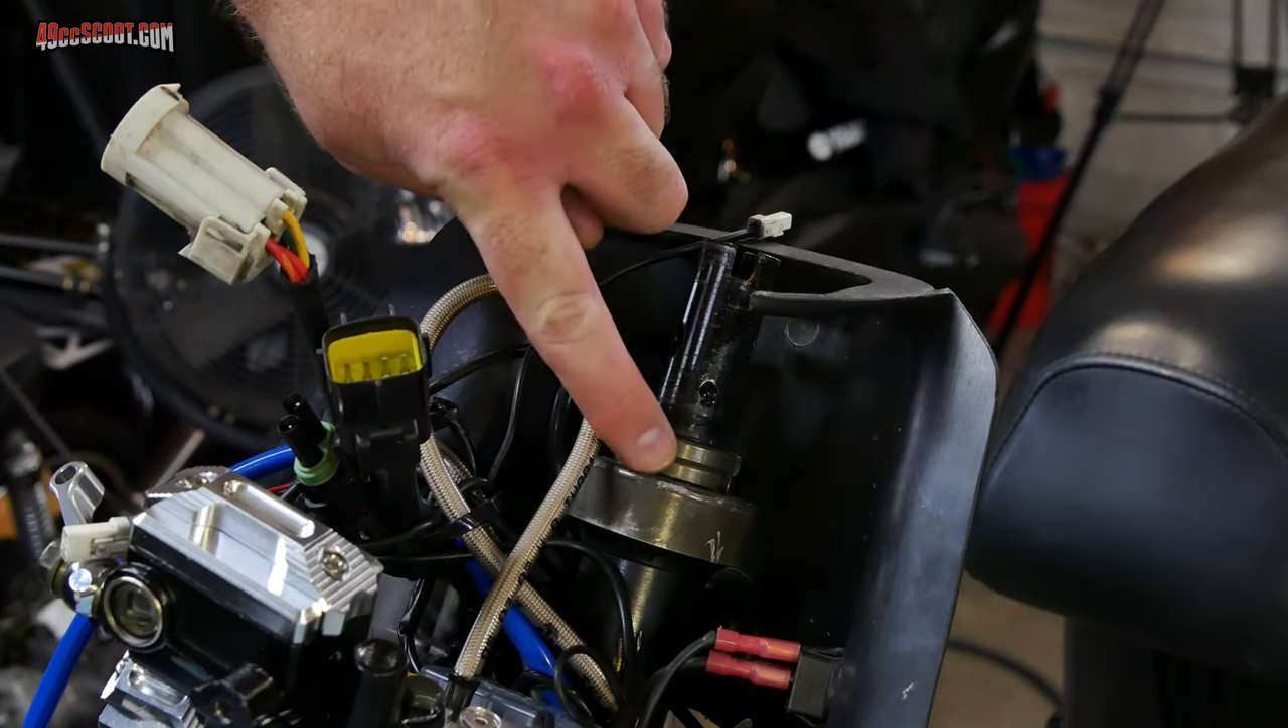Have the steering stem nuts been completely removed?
No.